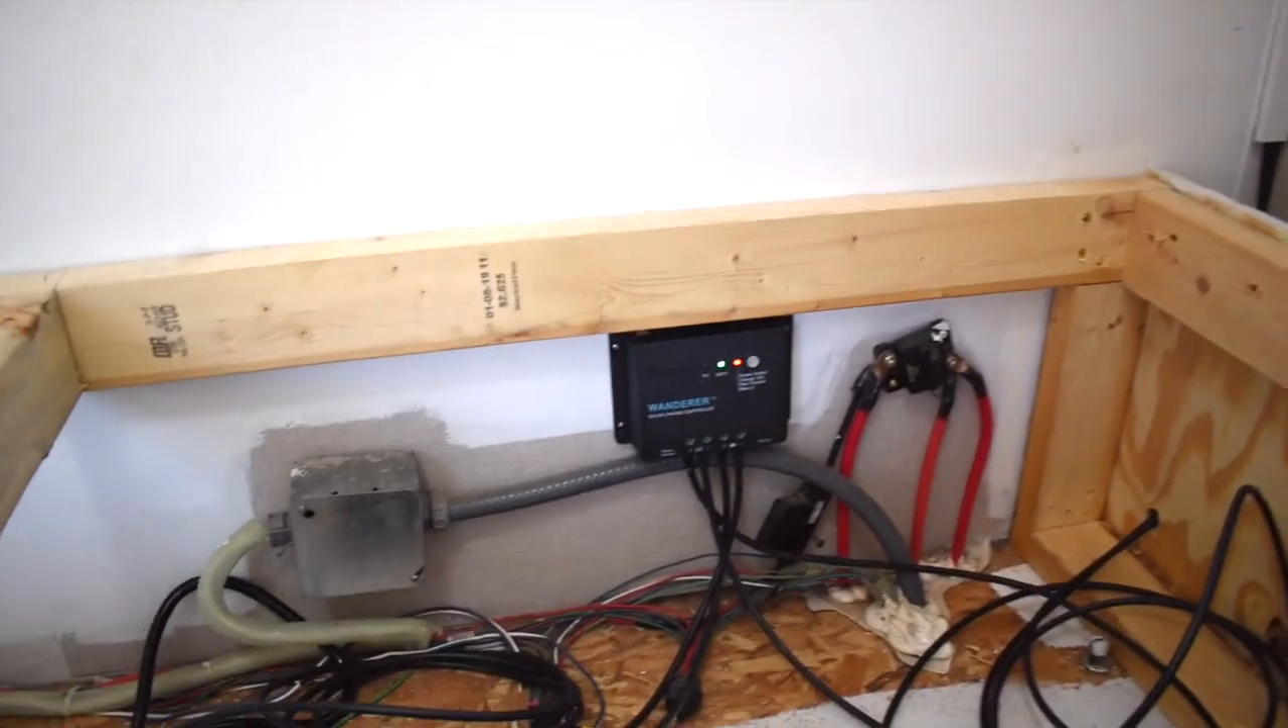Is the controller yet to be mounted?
No.